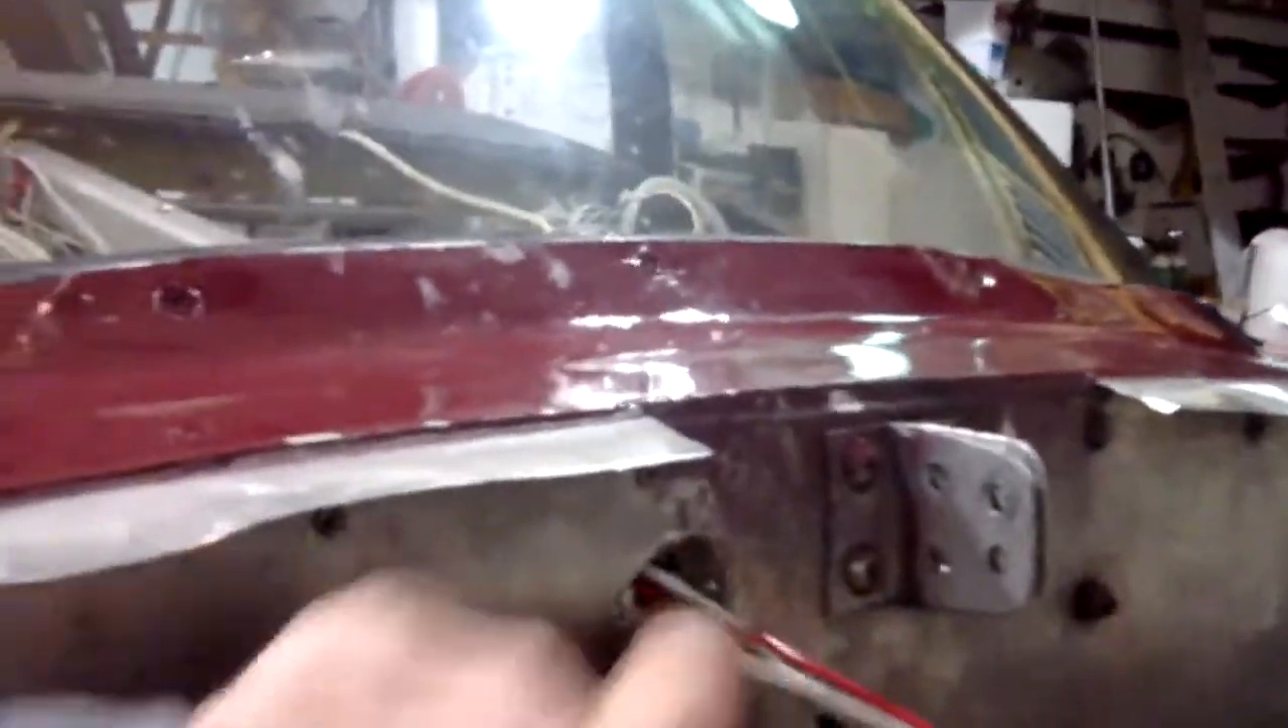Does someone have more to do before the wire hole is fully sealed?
Yes.